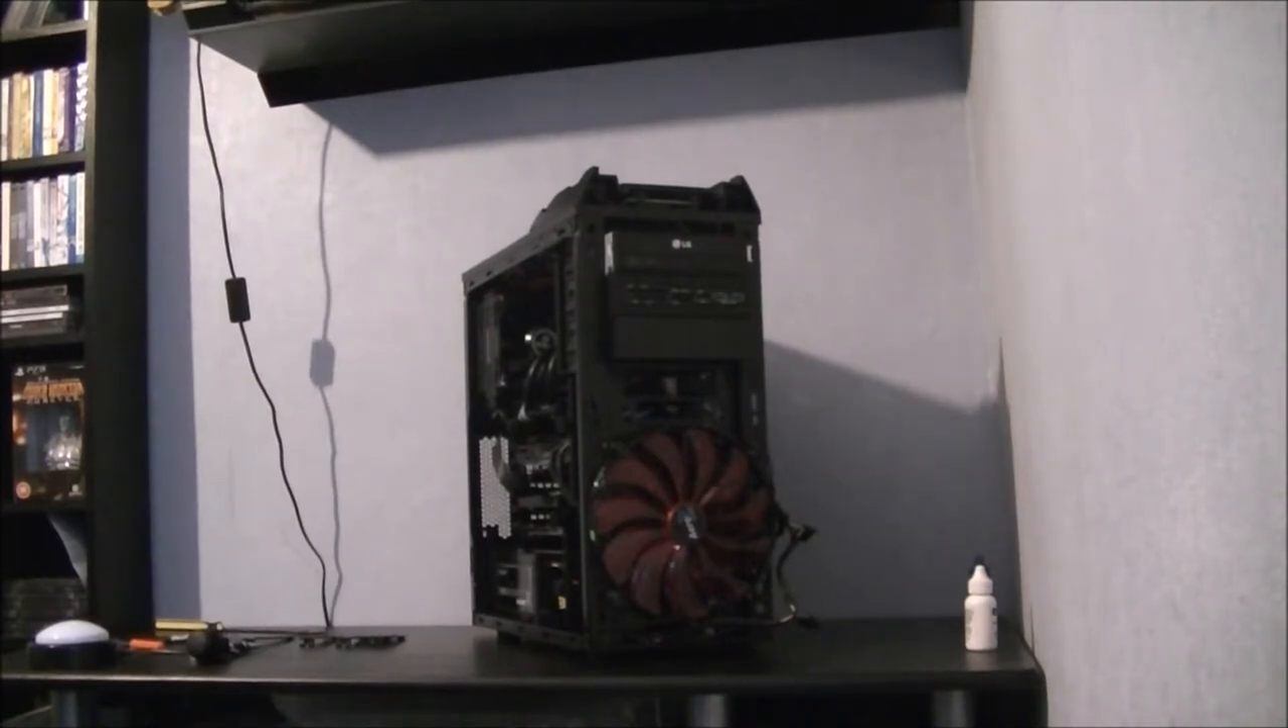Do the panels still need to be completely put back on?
Yes.